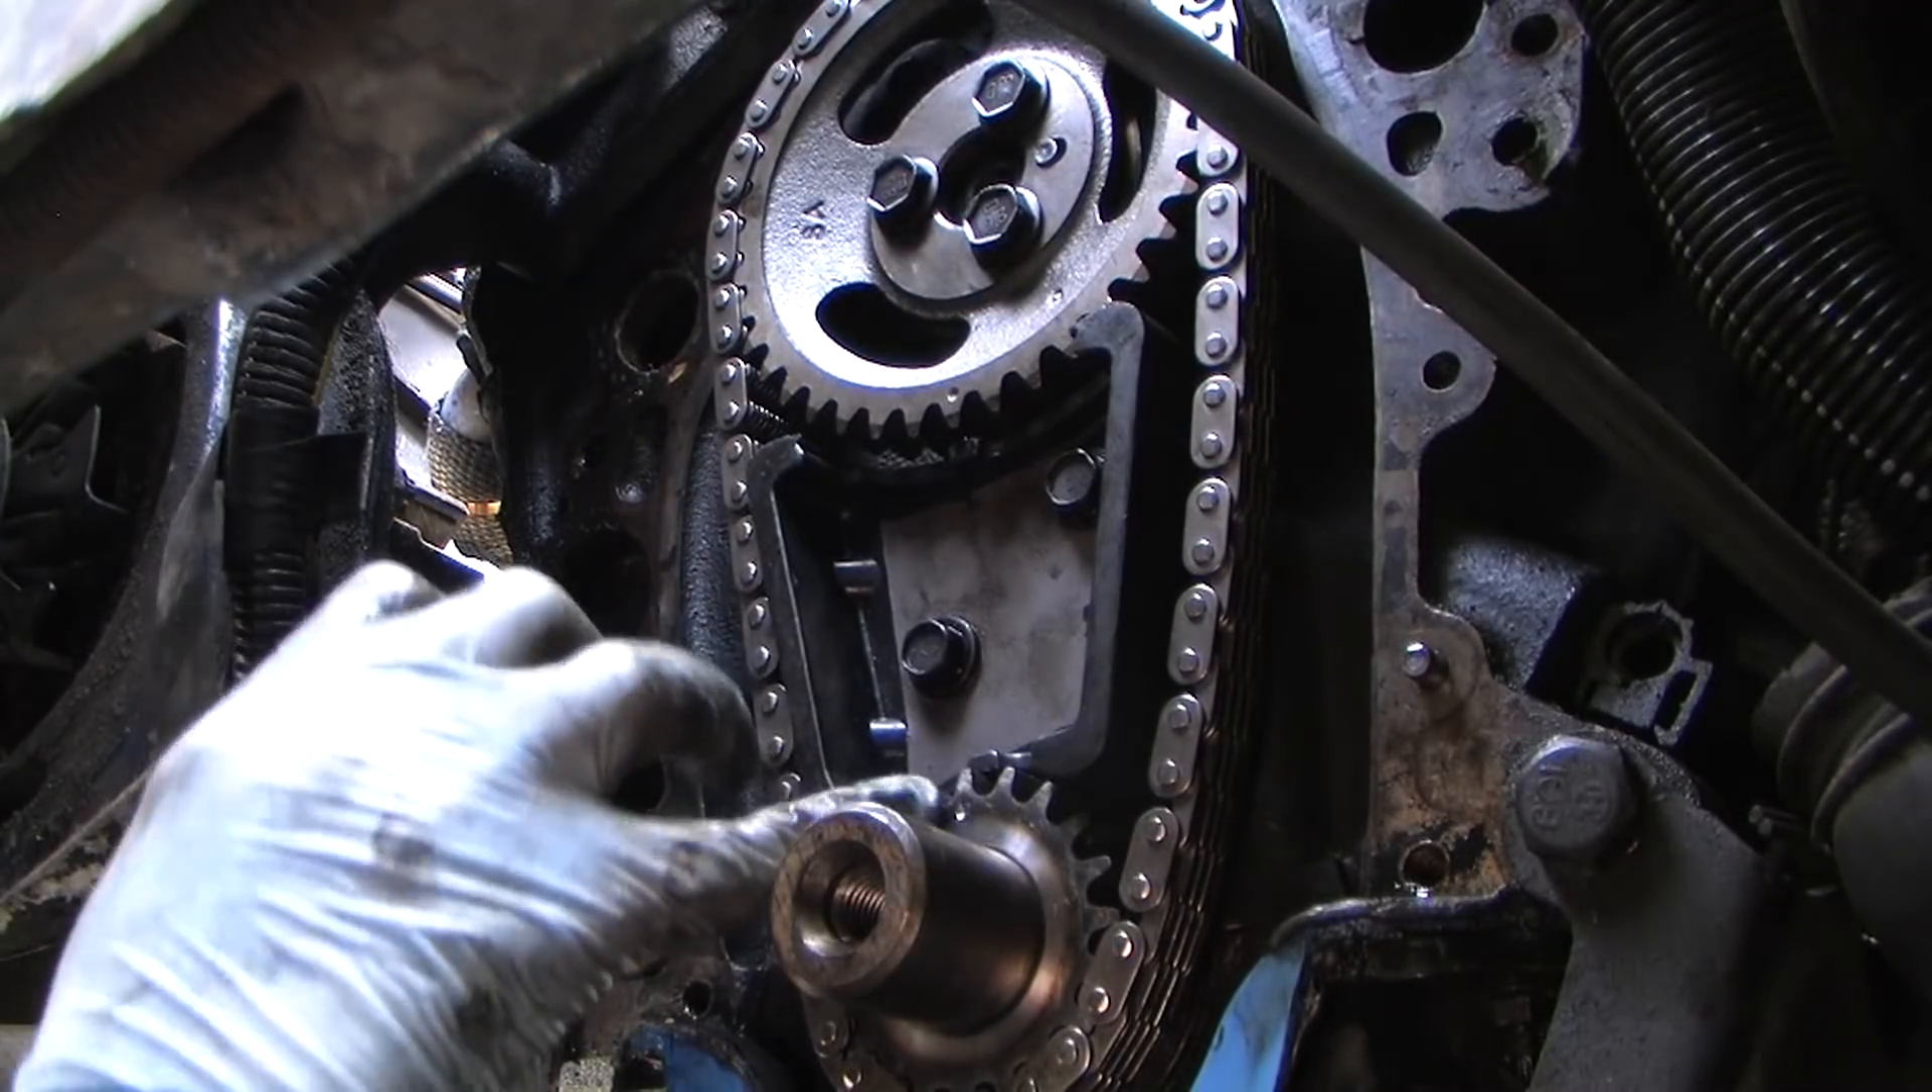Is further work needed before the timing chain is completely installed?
No.